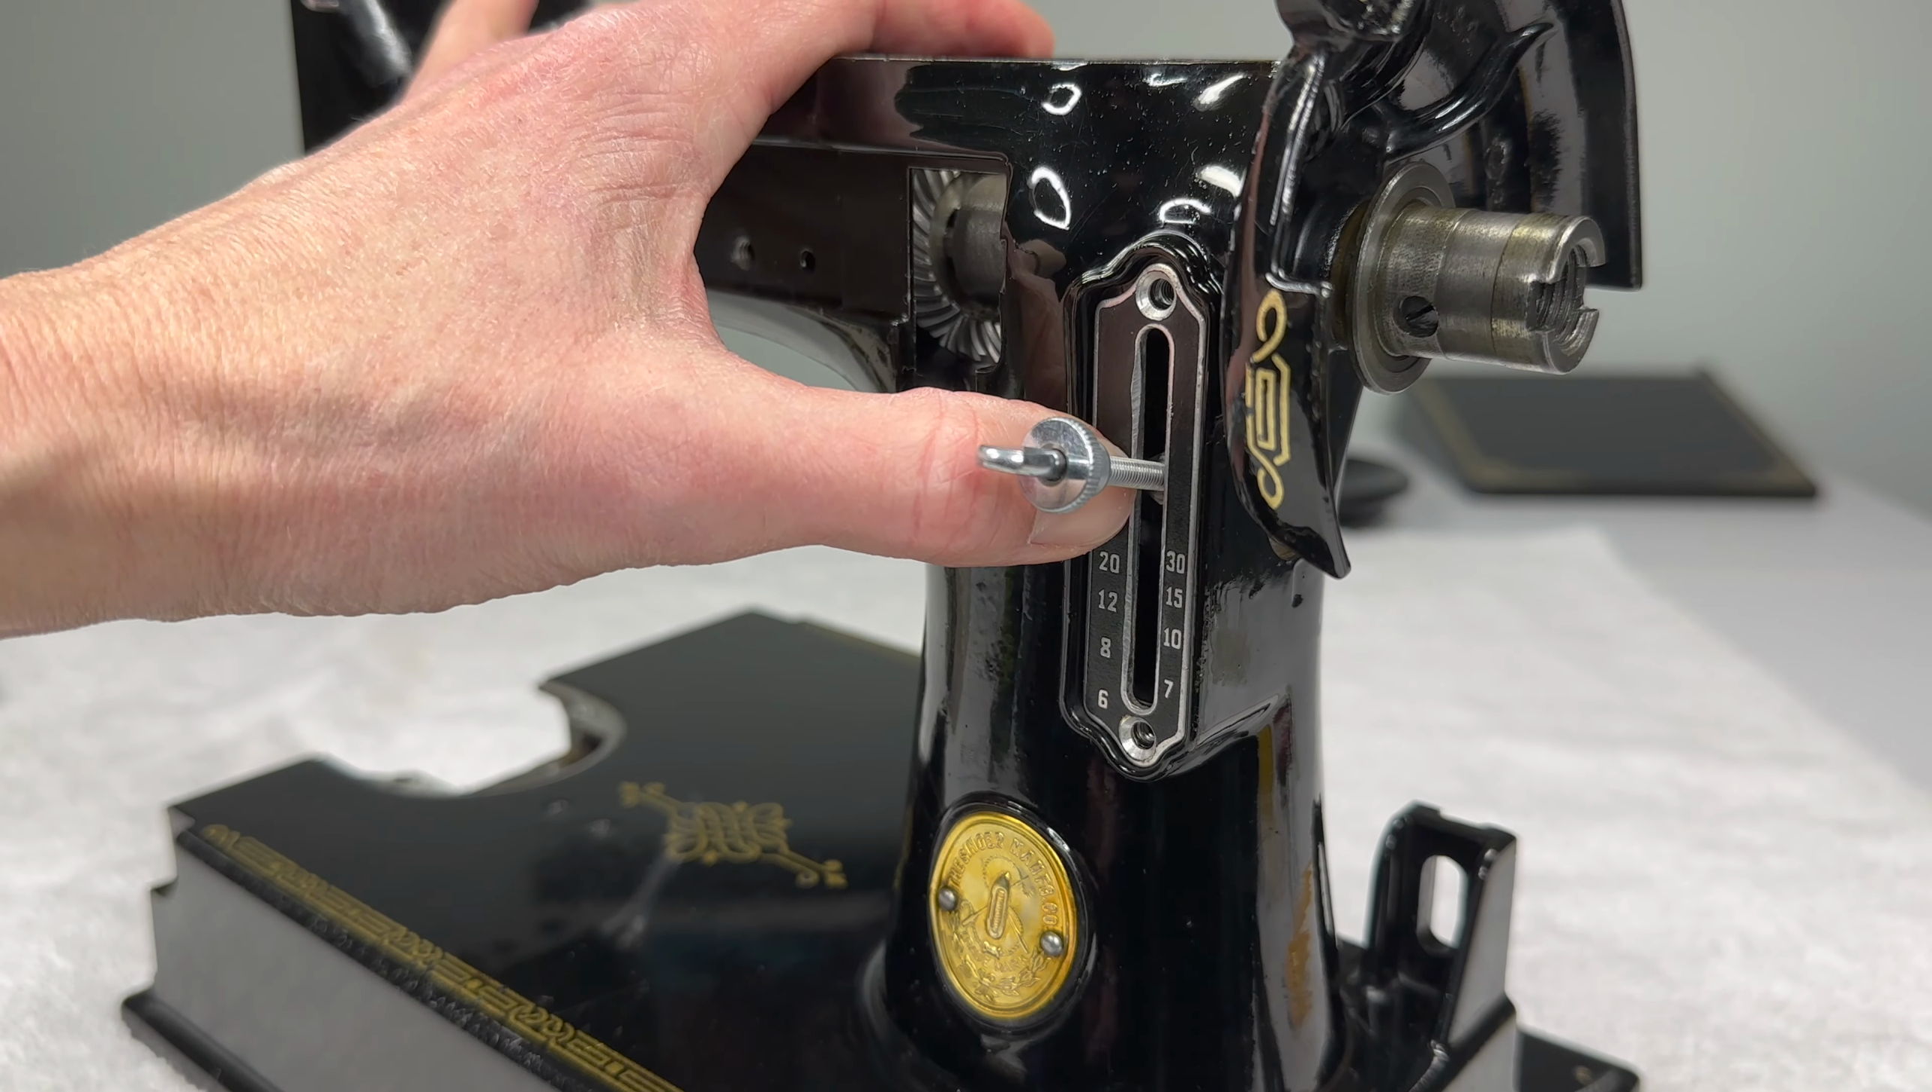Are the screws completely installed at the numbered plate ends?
No.